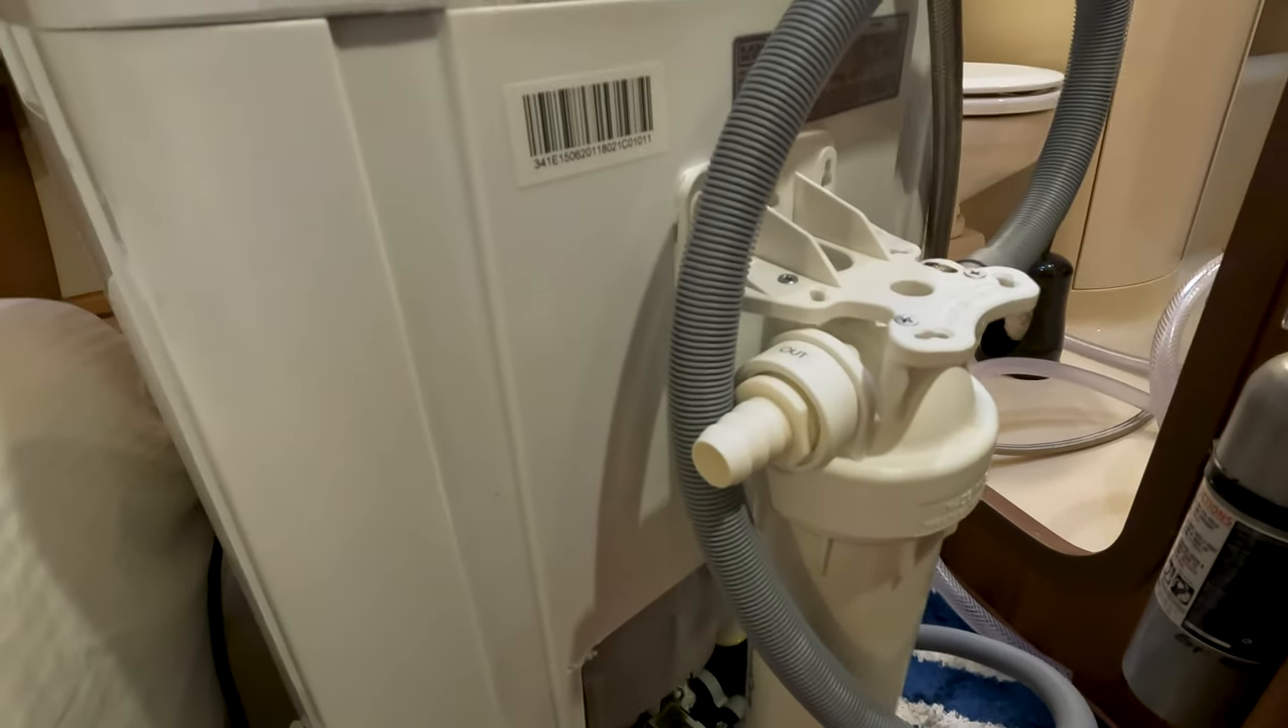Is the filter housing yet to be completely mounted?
No.